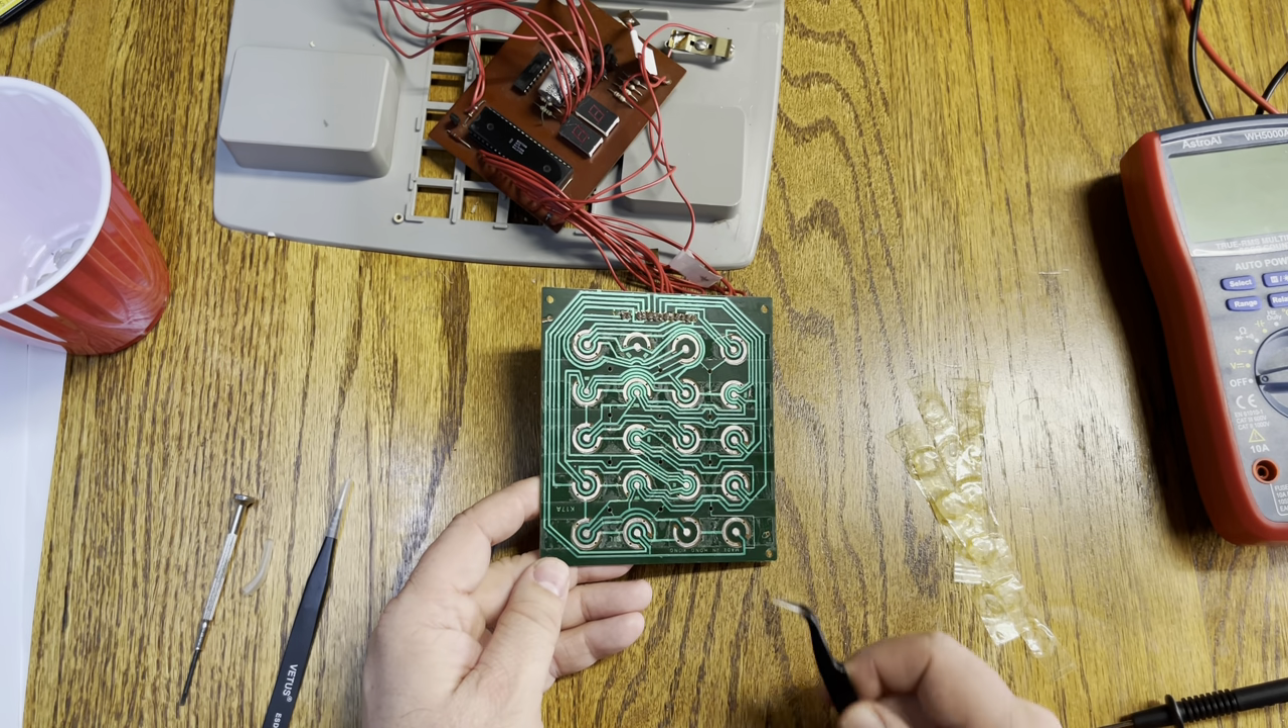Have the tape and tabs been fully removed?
Yes.